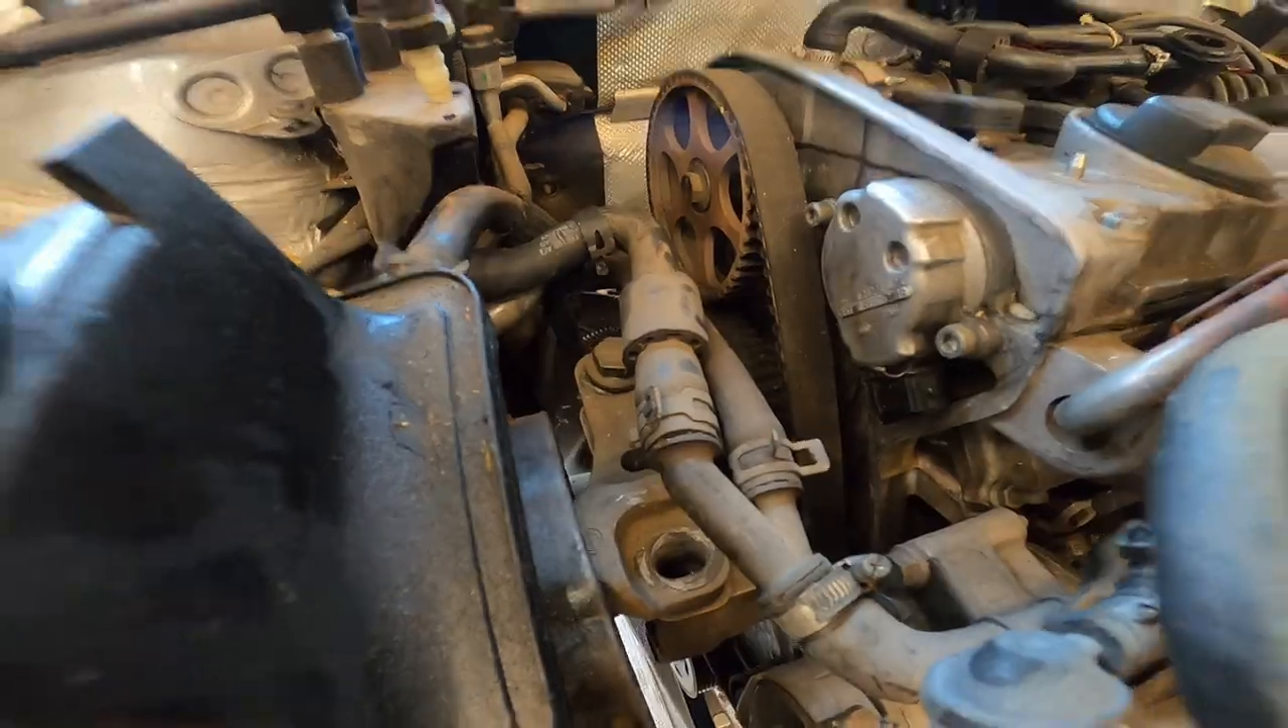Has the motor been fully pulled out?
No.